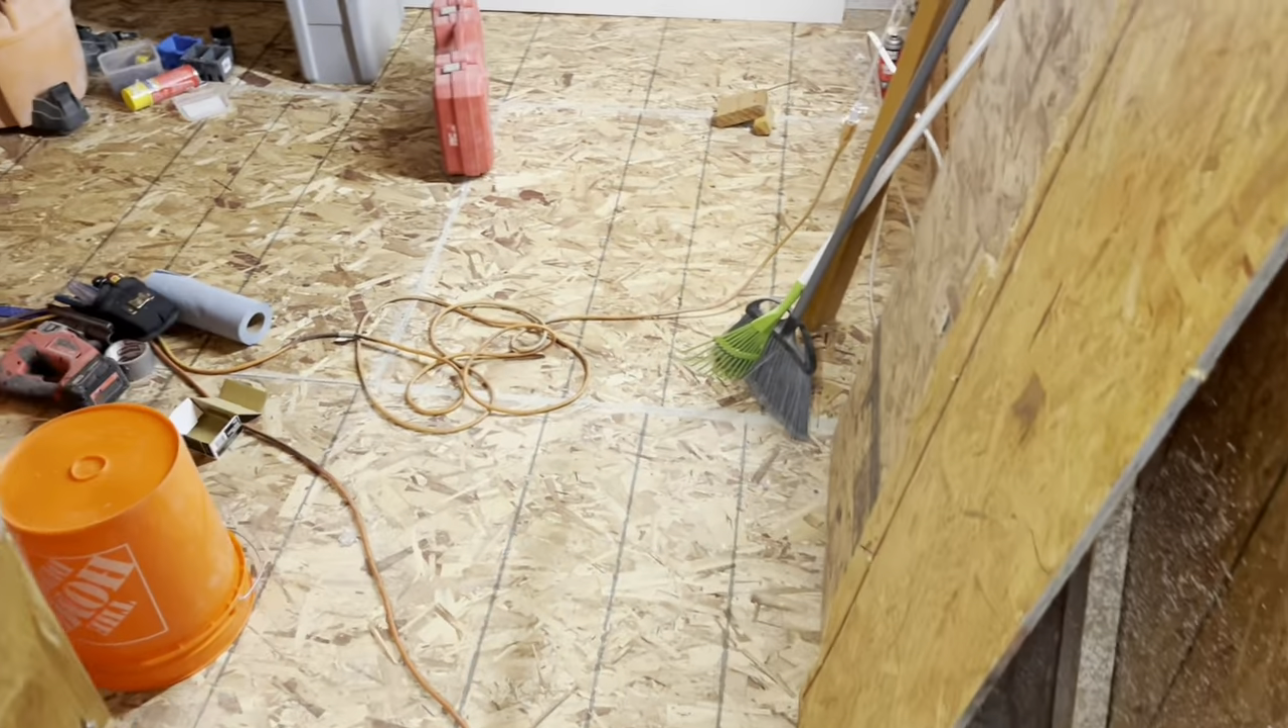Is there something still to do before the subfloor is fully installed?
No.